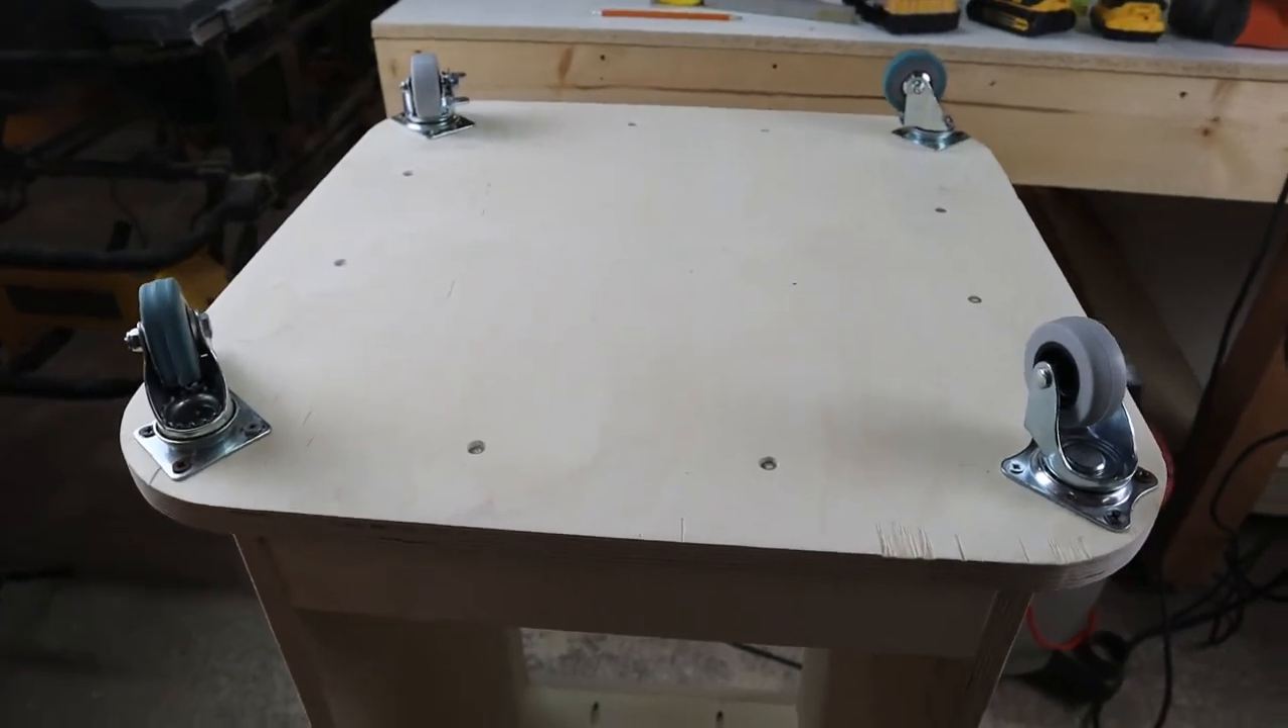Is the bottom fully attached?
Yes.